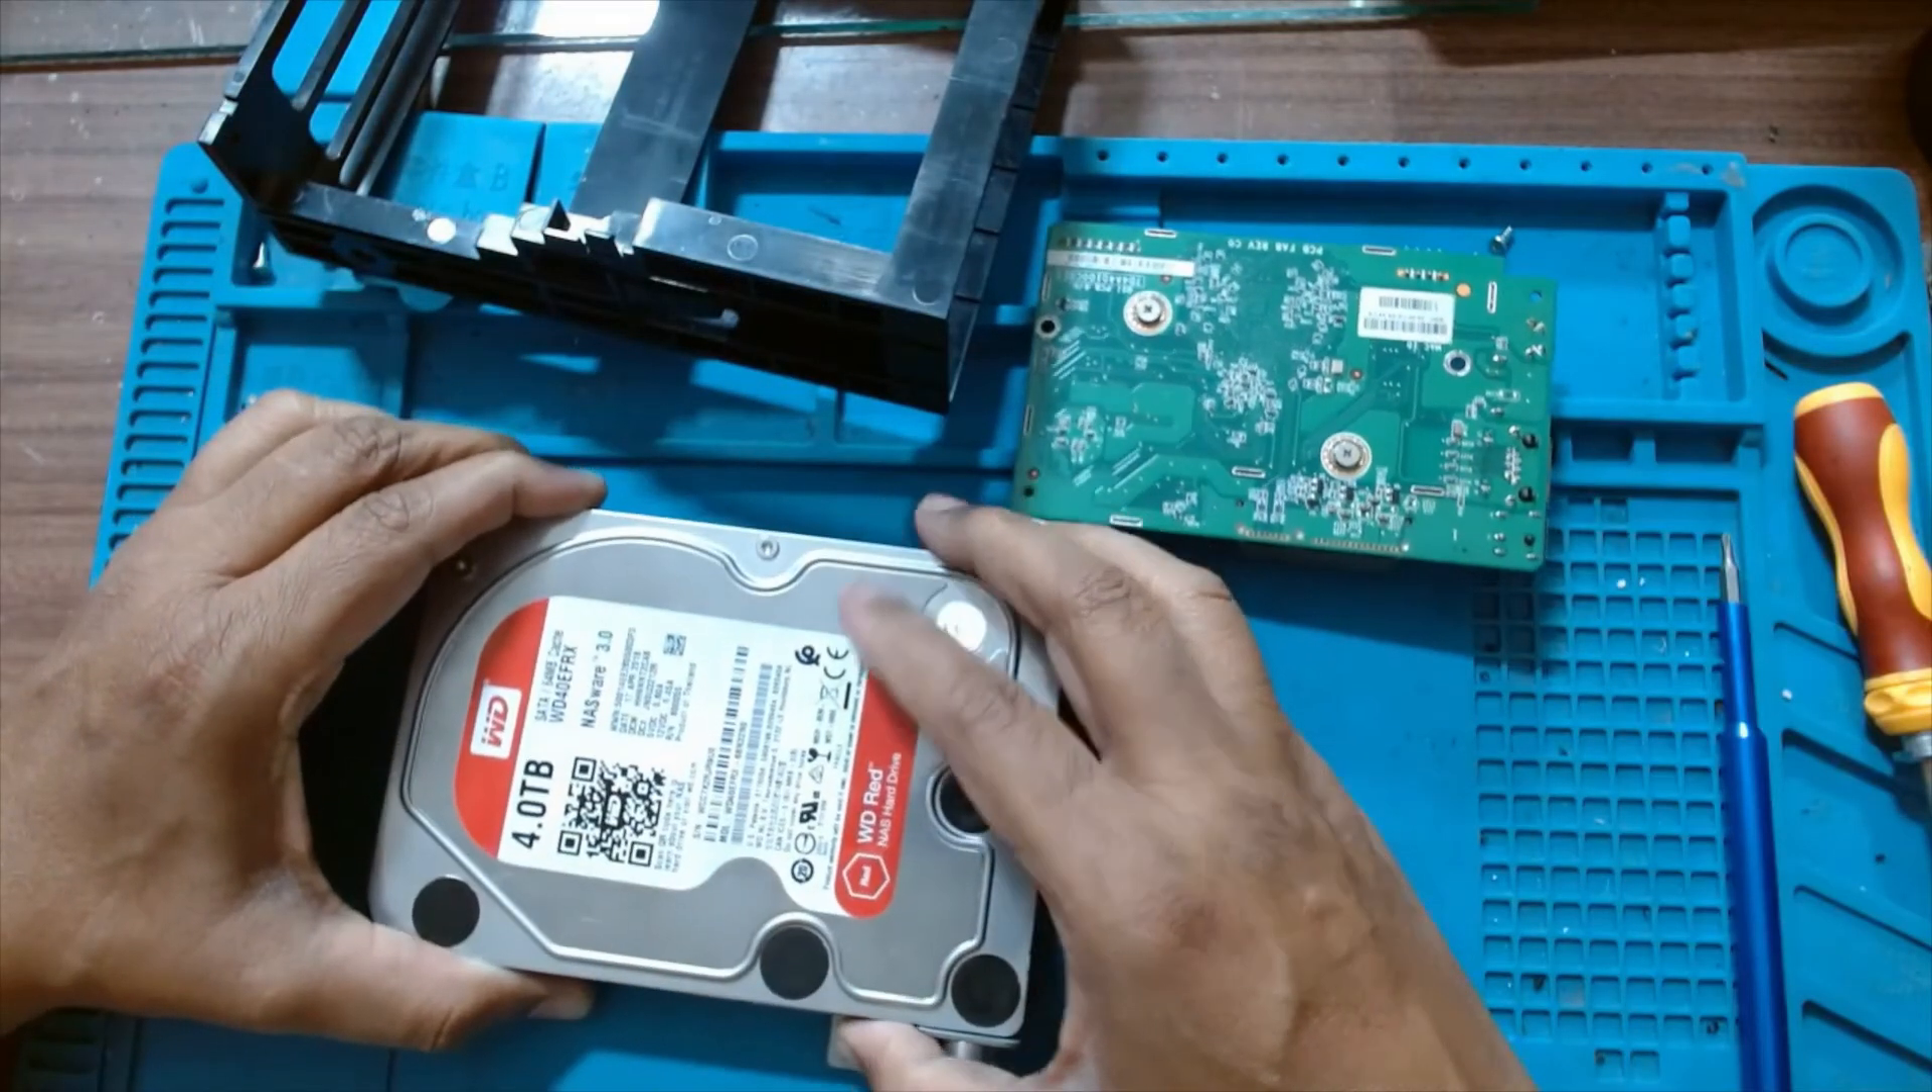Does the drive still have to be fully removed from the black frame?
No.